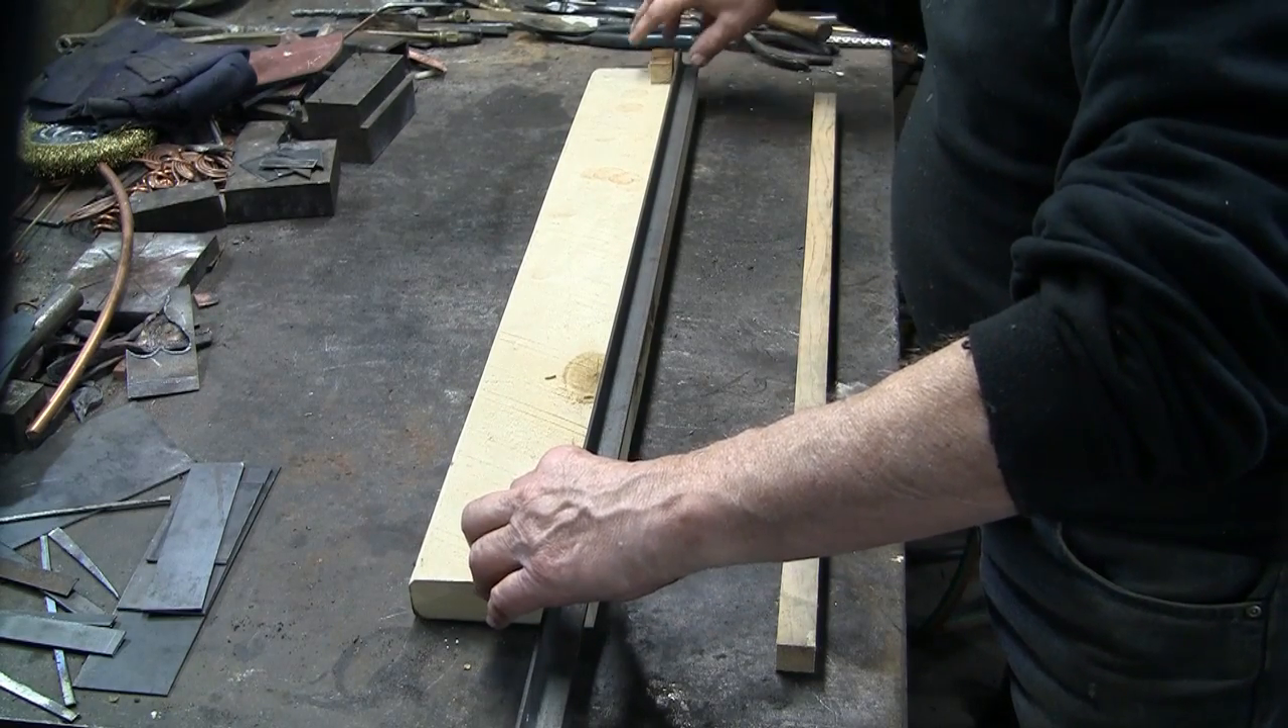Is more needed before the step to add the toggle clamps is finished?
Yes.